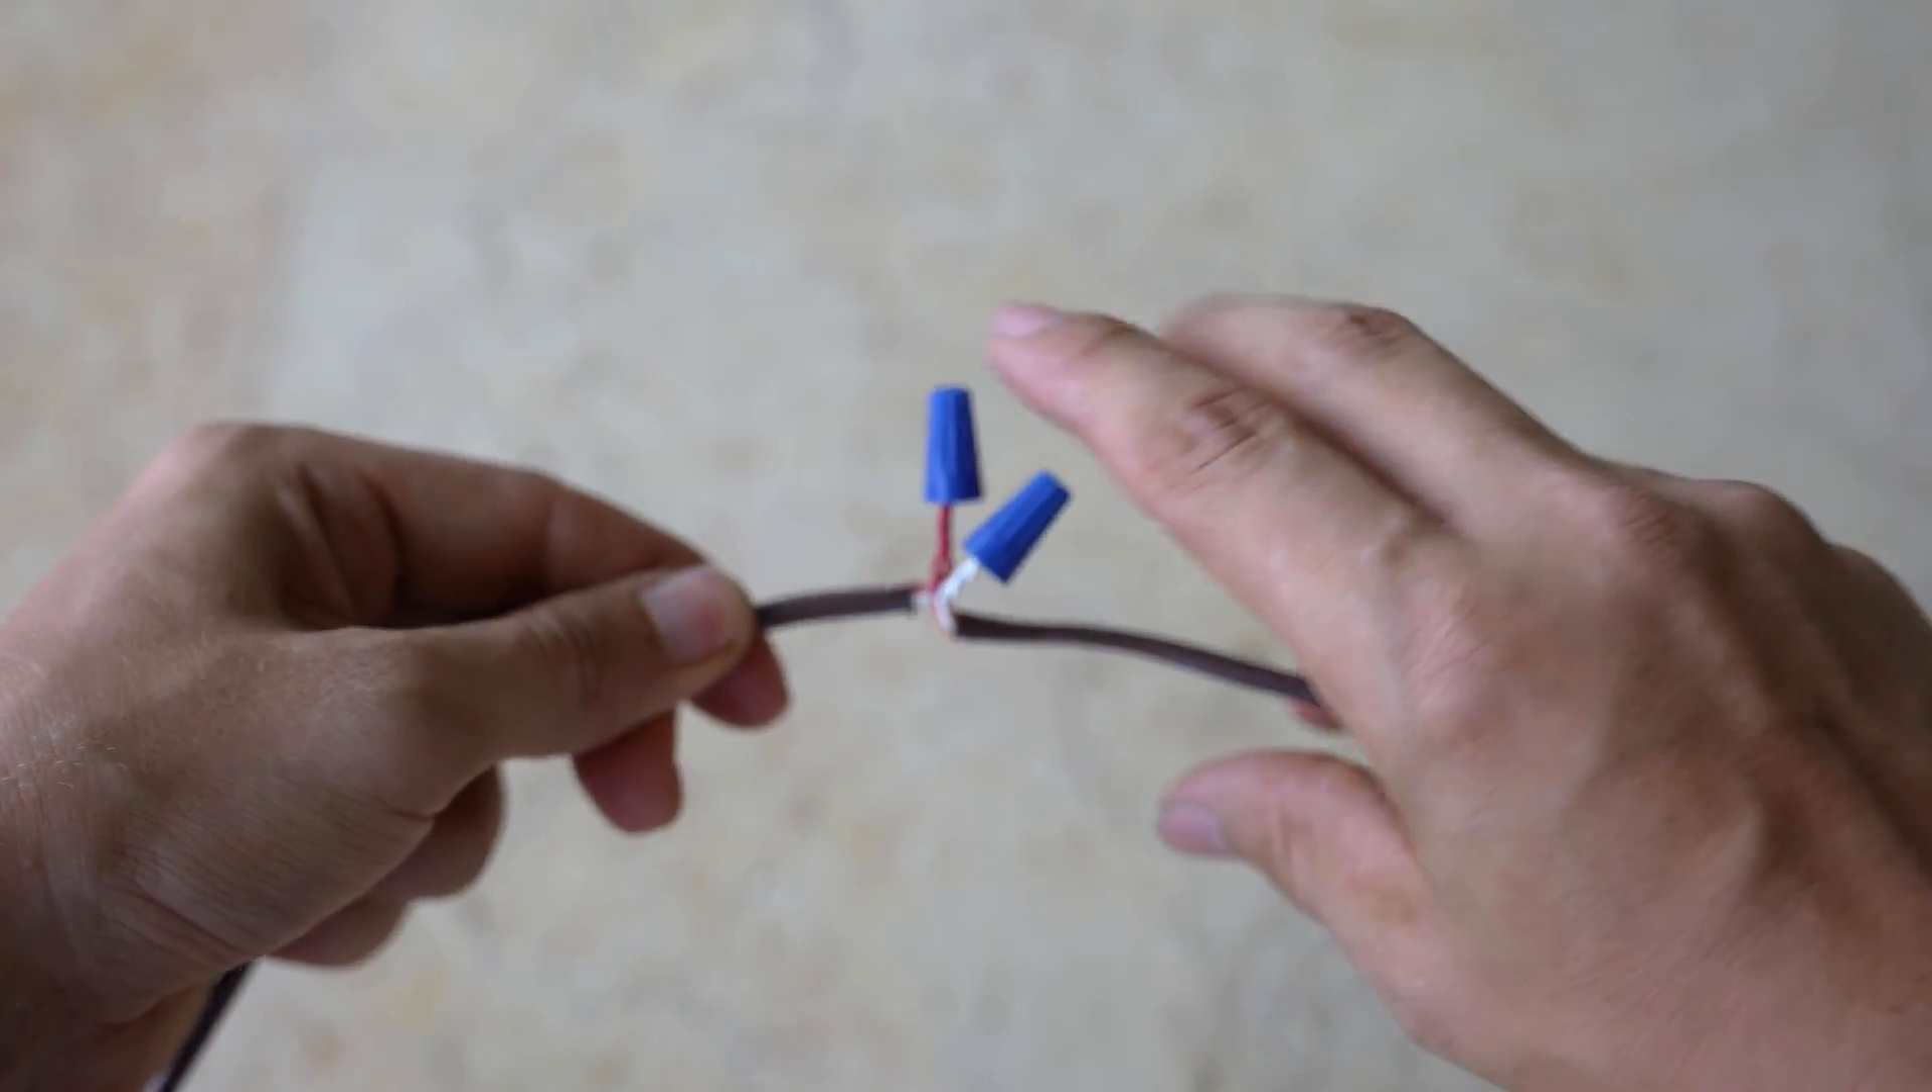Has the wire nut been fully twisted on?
Yes.